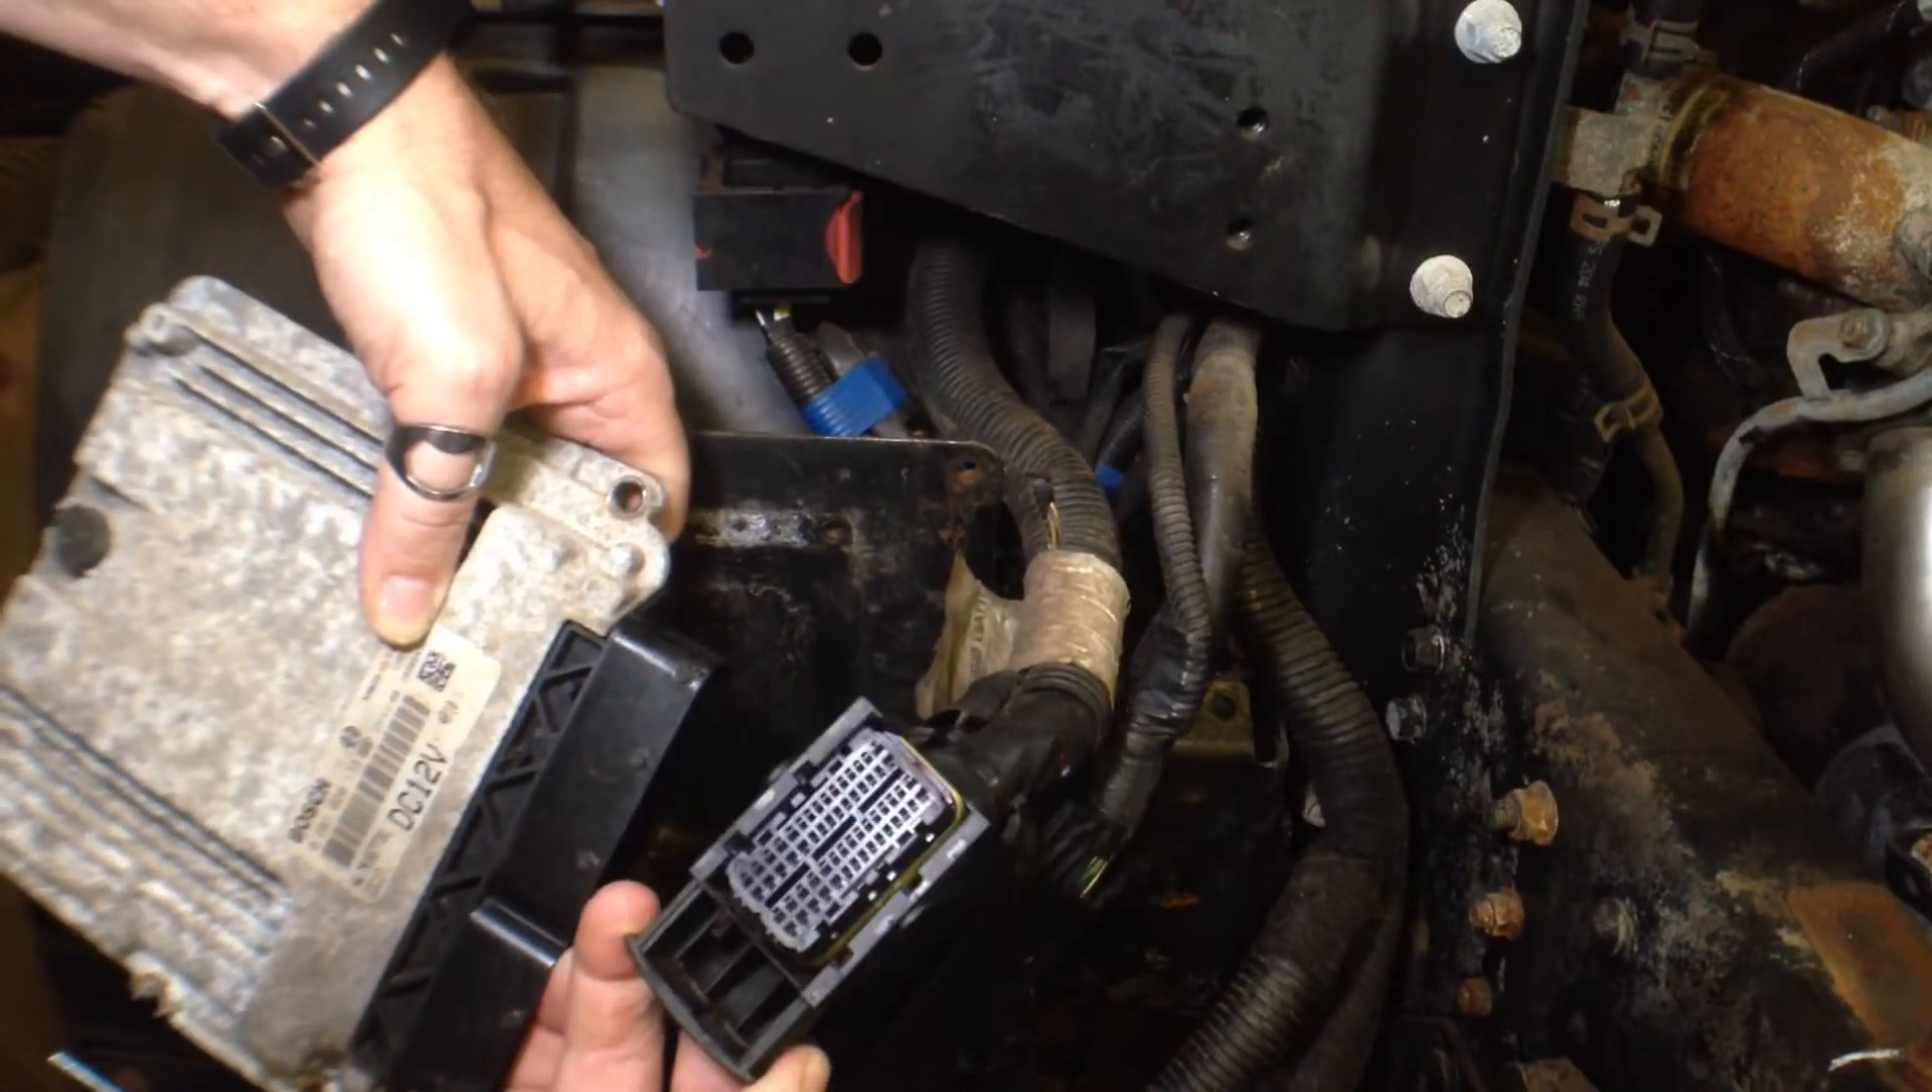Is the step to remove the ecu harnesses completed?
Yes.